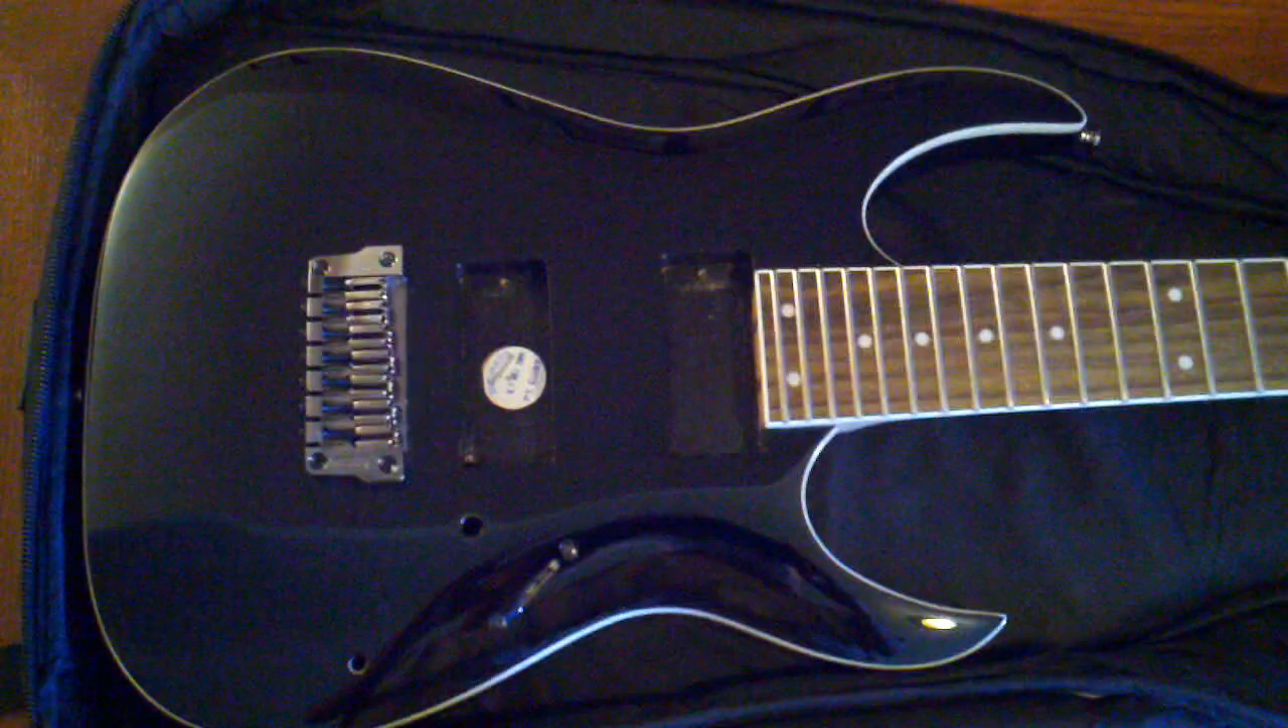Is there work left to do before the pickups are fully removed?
No.